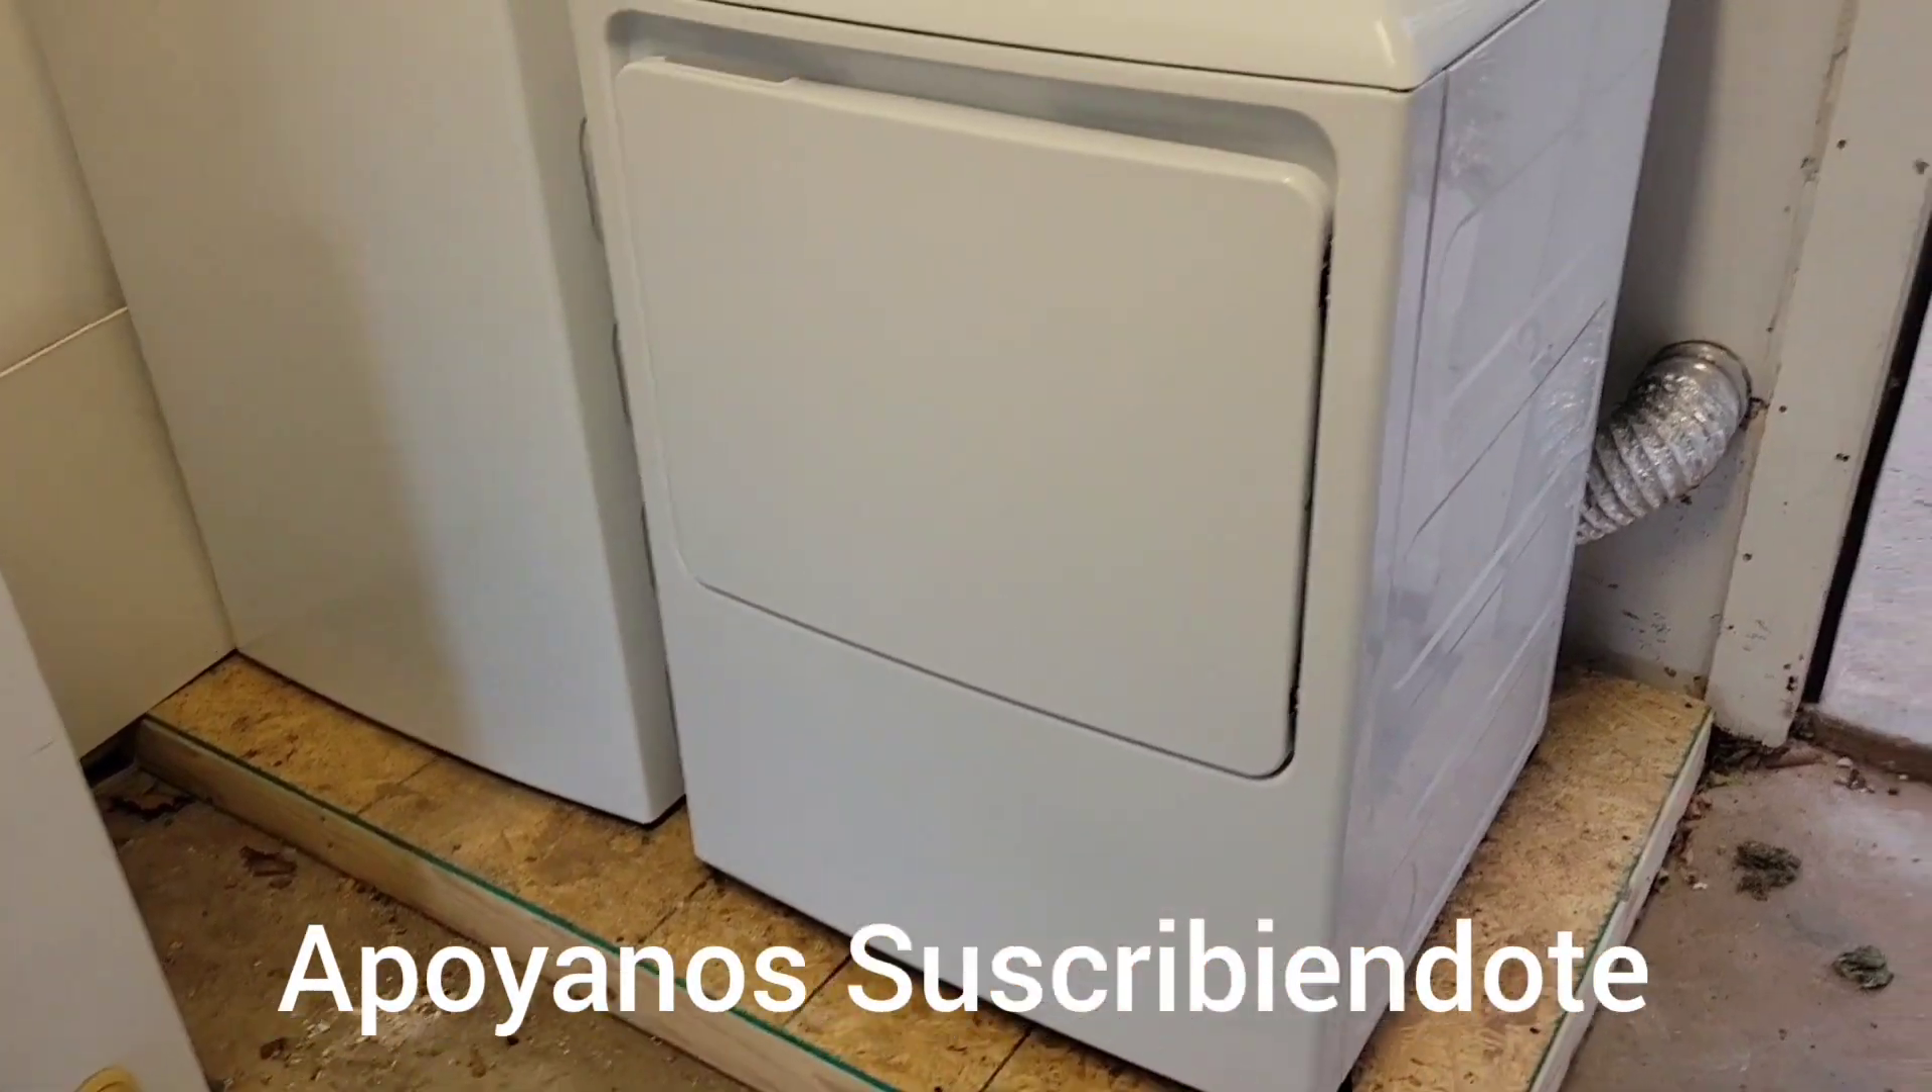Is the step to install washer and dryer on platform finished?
Yes.